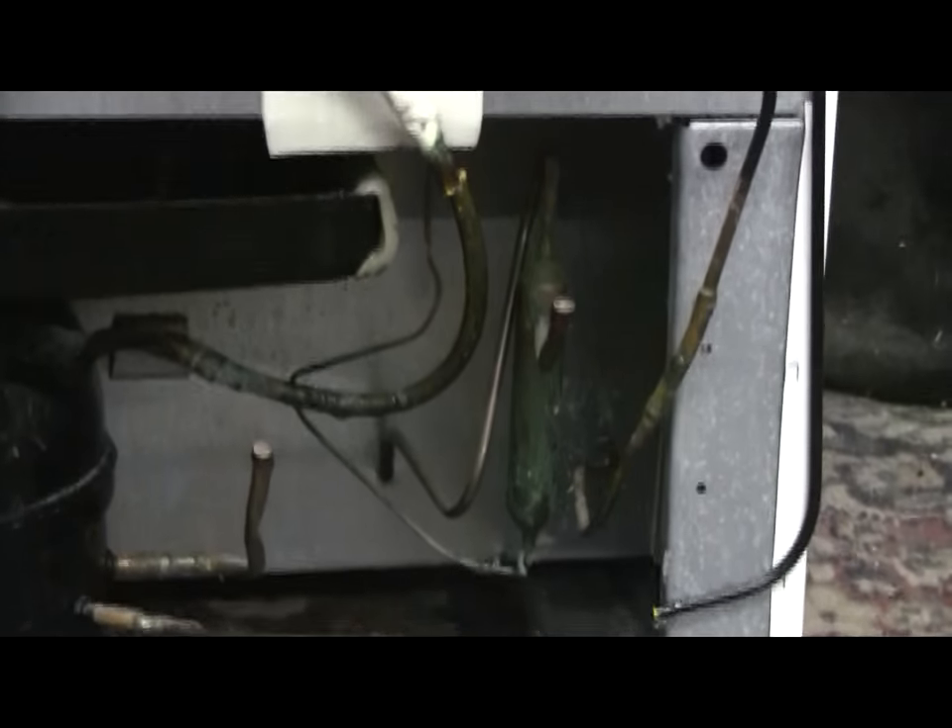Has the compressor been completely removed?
No.